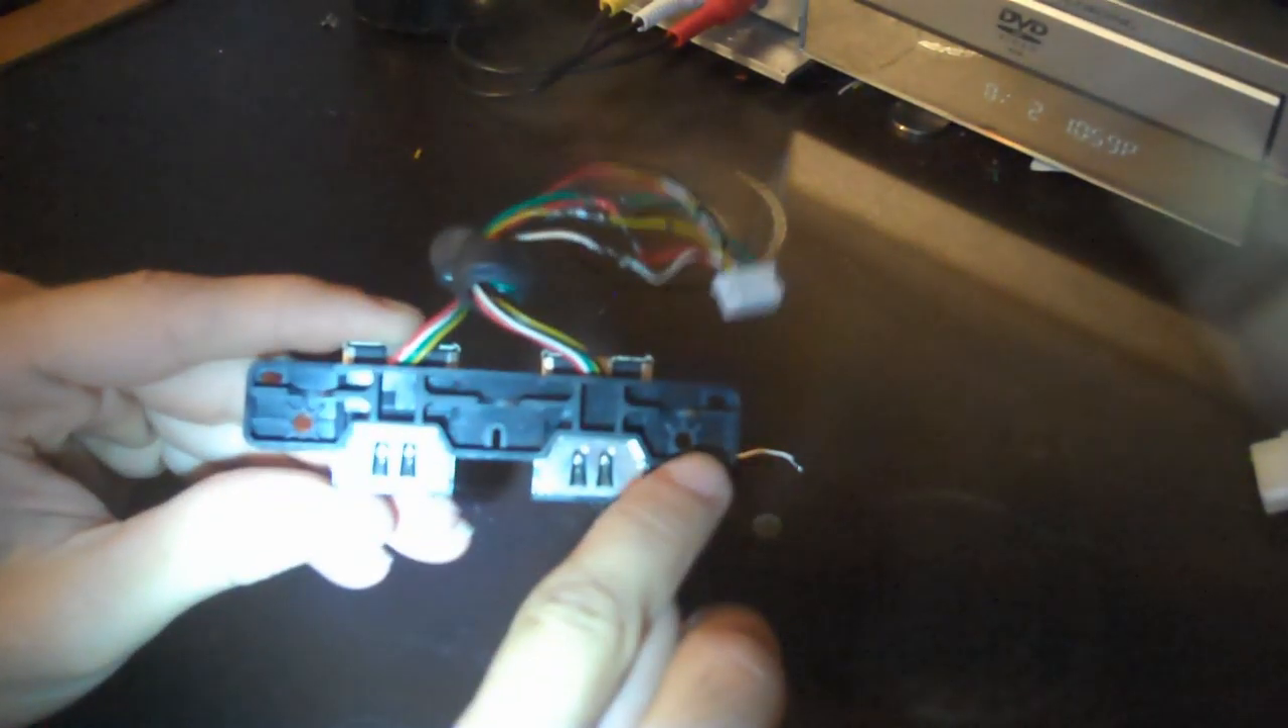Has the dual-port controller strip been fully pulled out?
Yes.